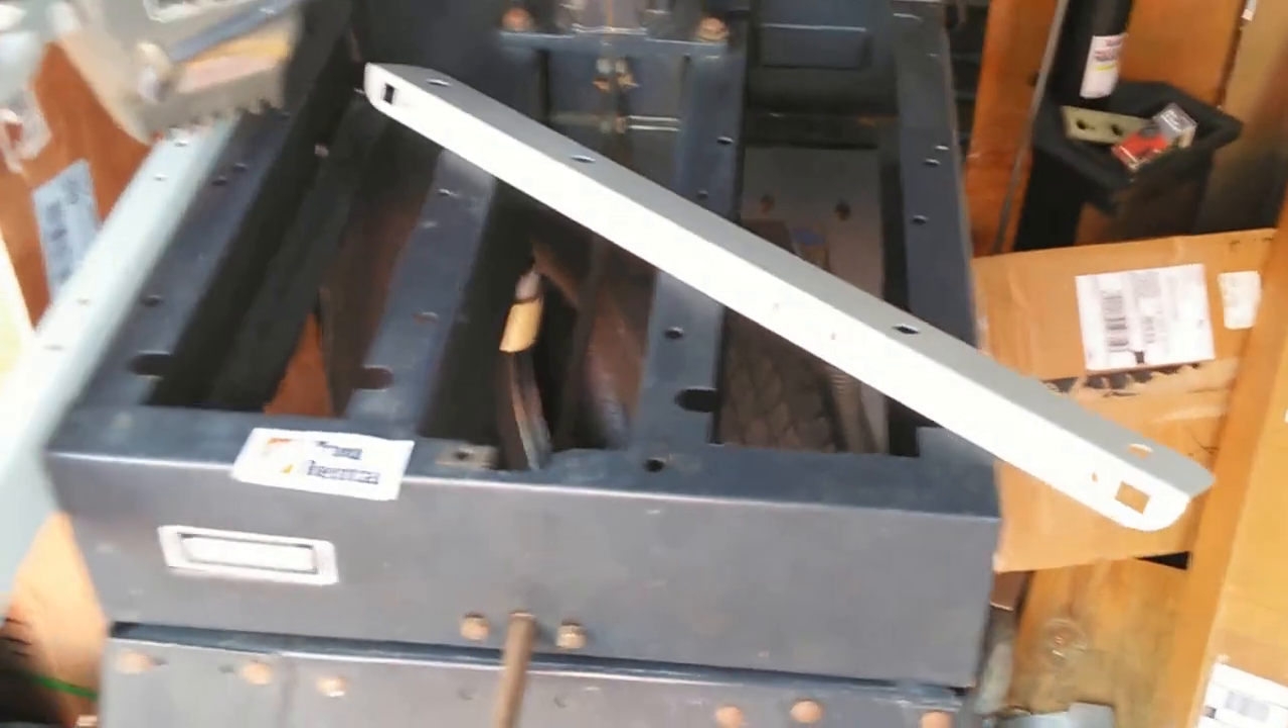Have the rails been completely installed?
No.